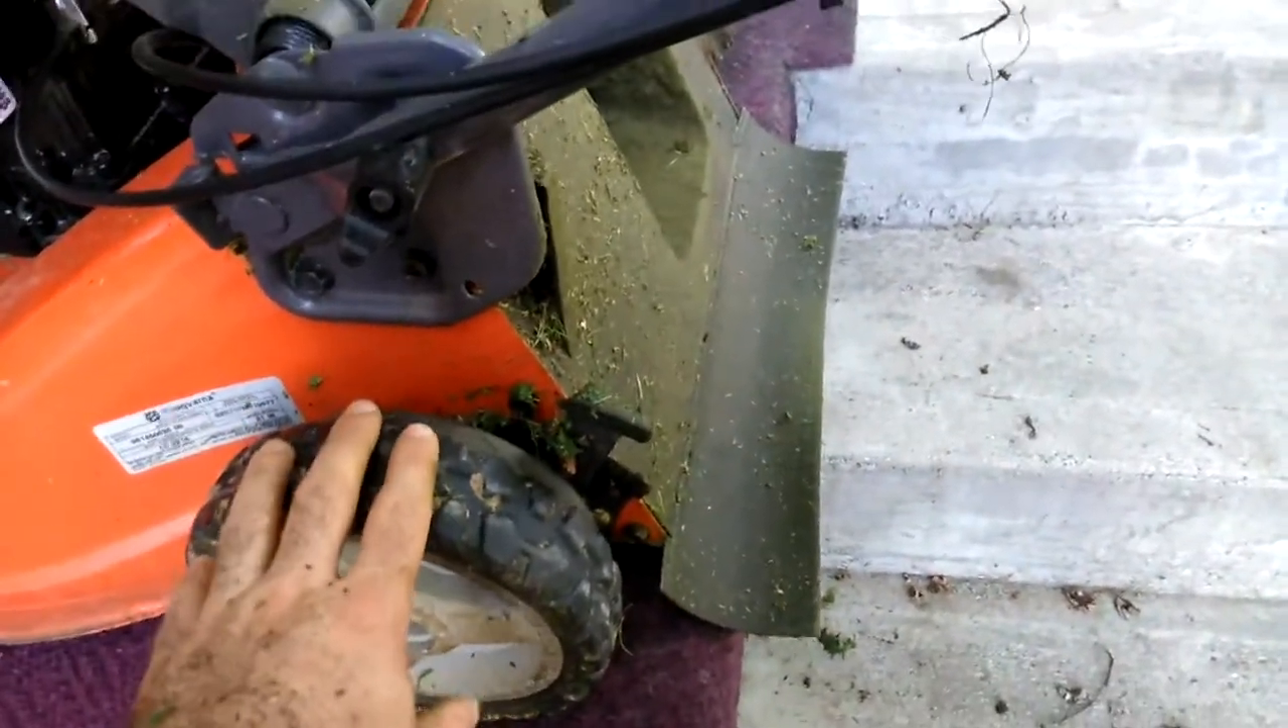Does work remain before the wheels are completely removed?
Yes.